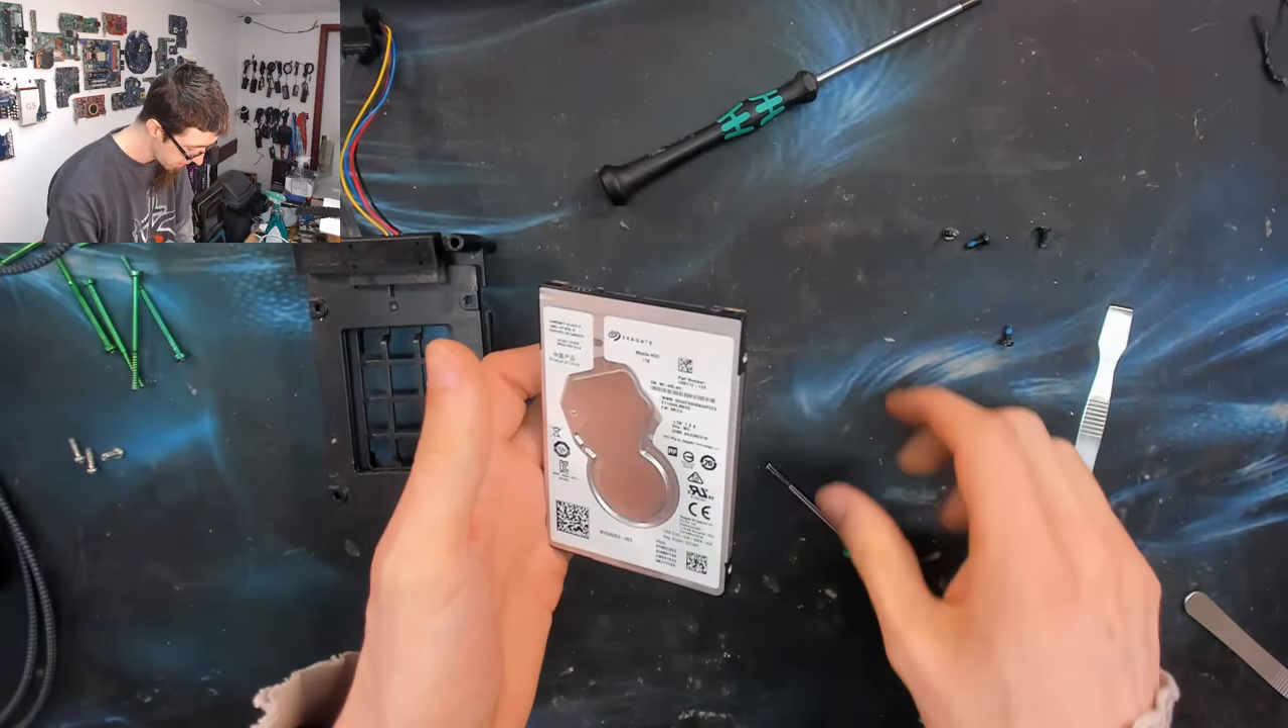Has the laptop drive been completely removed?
Yes.